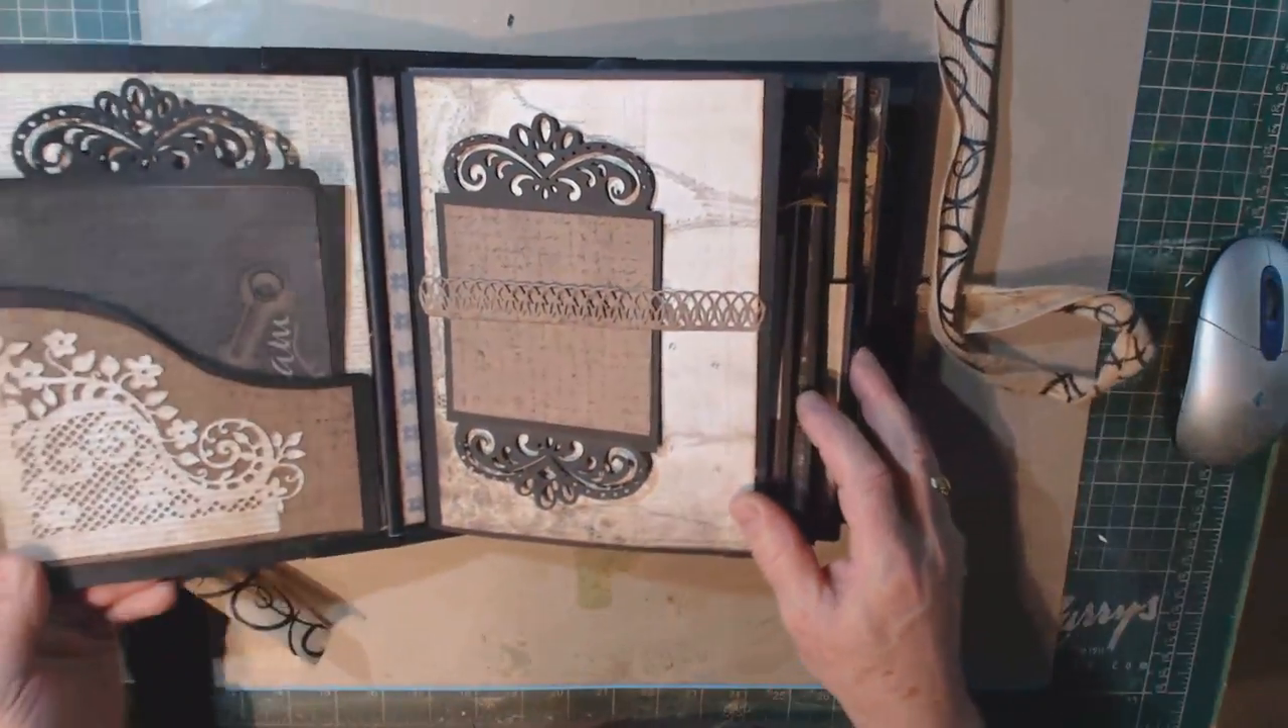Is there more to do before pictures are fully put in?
Yes.